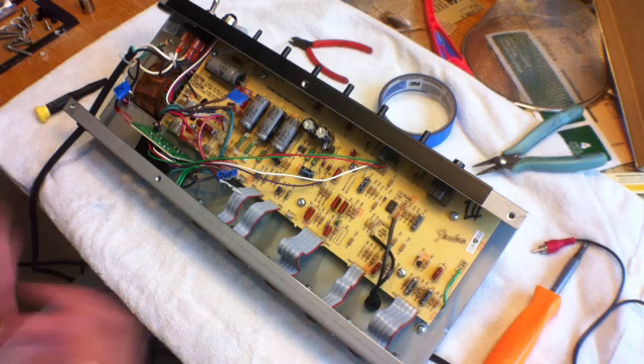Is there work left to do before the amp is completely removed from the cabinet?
No.